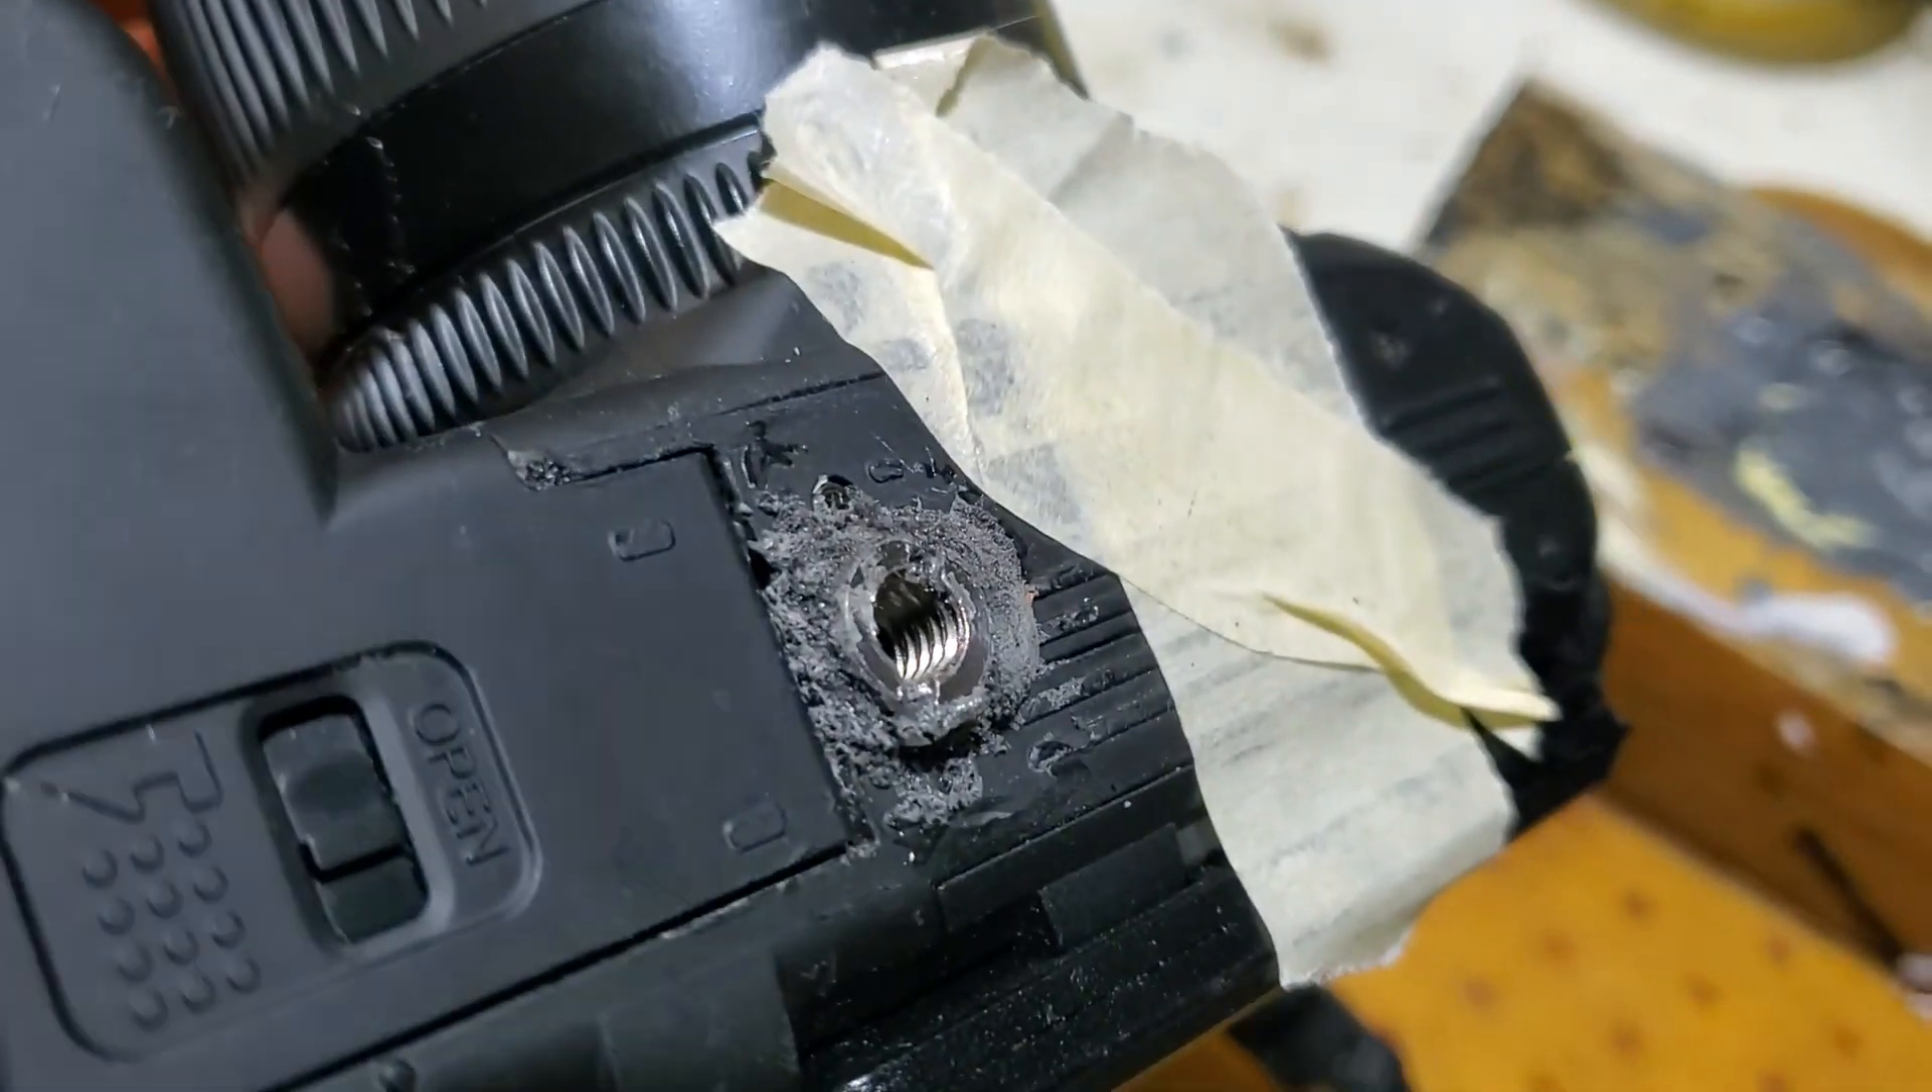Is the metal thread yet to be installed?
No.